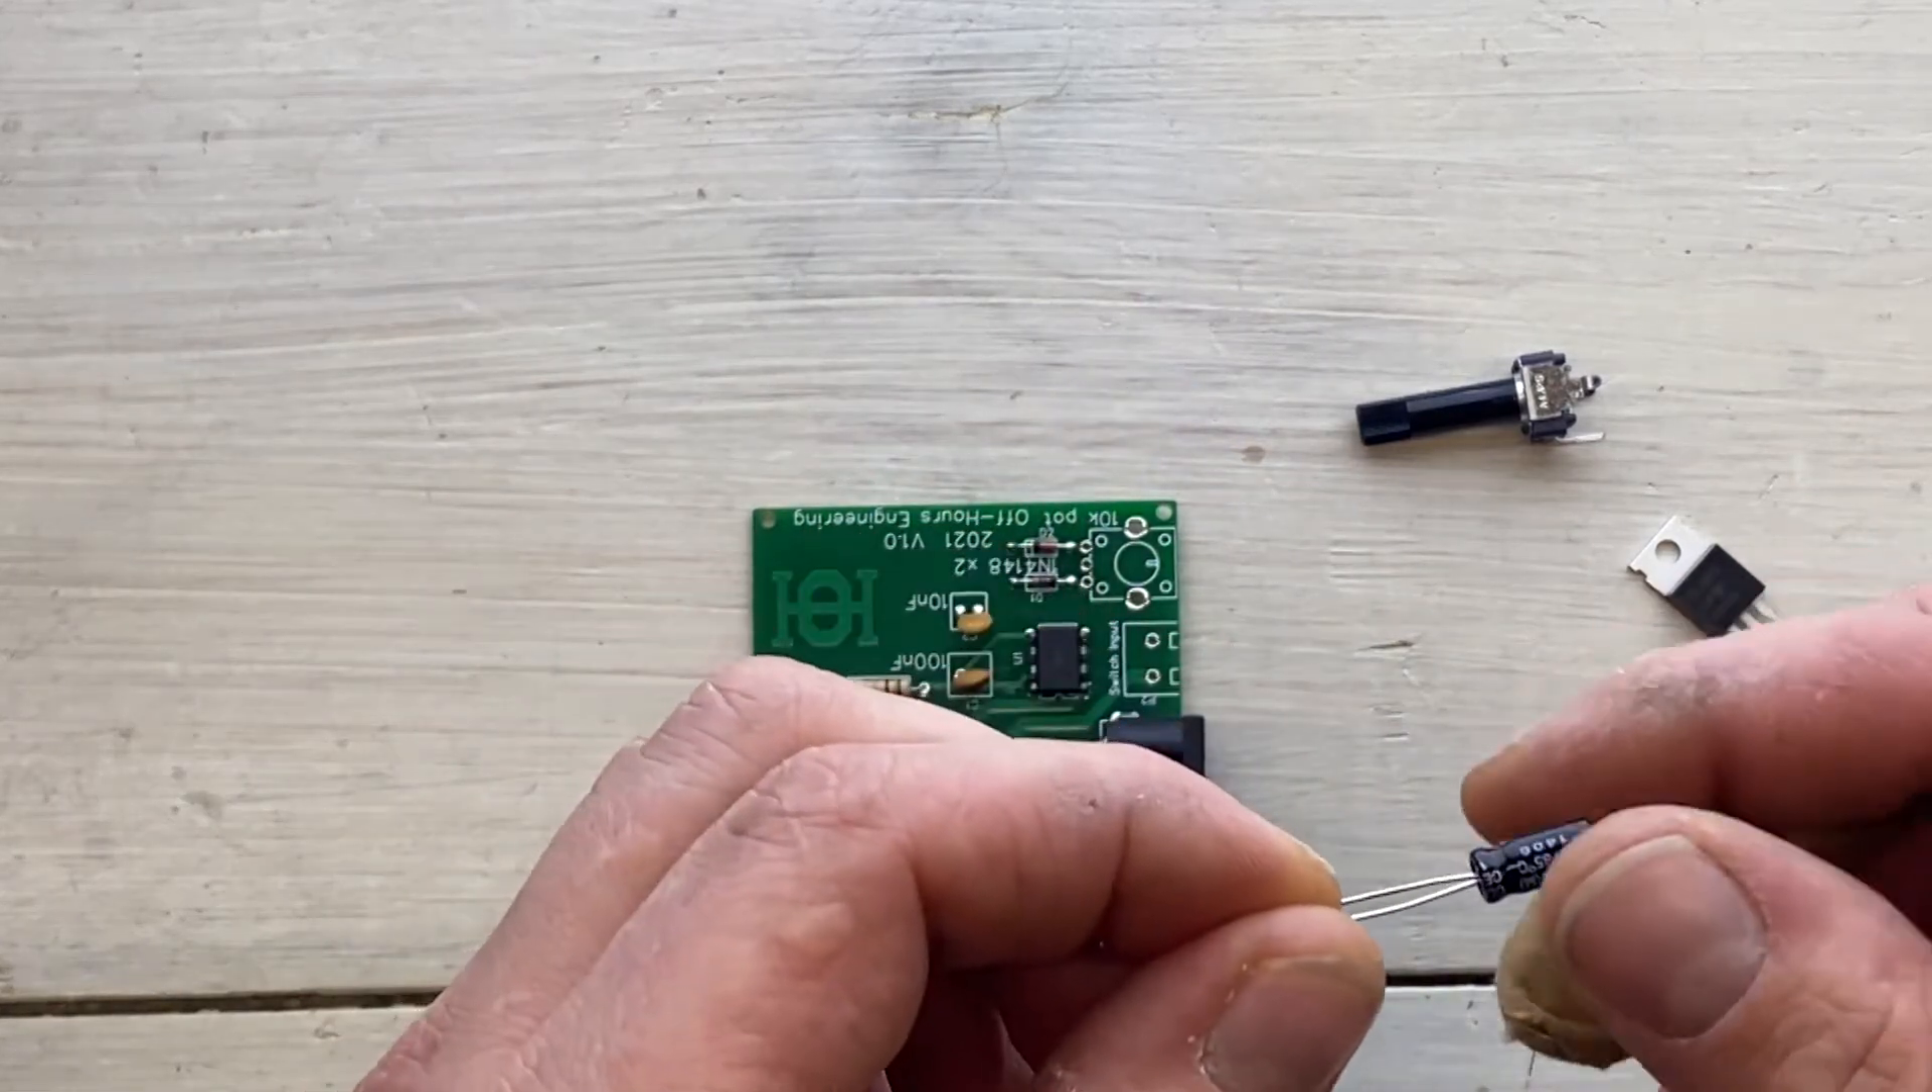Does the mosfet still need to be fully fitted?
Yes.